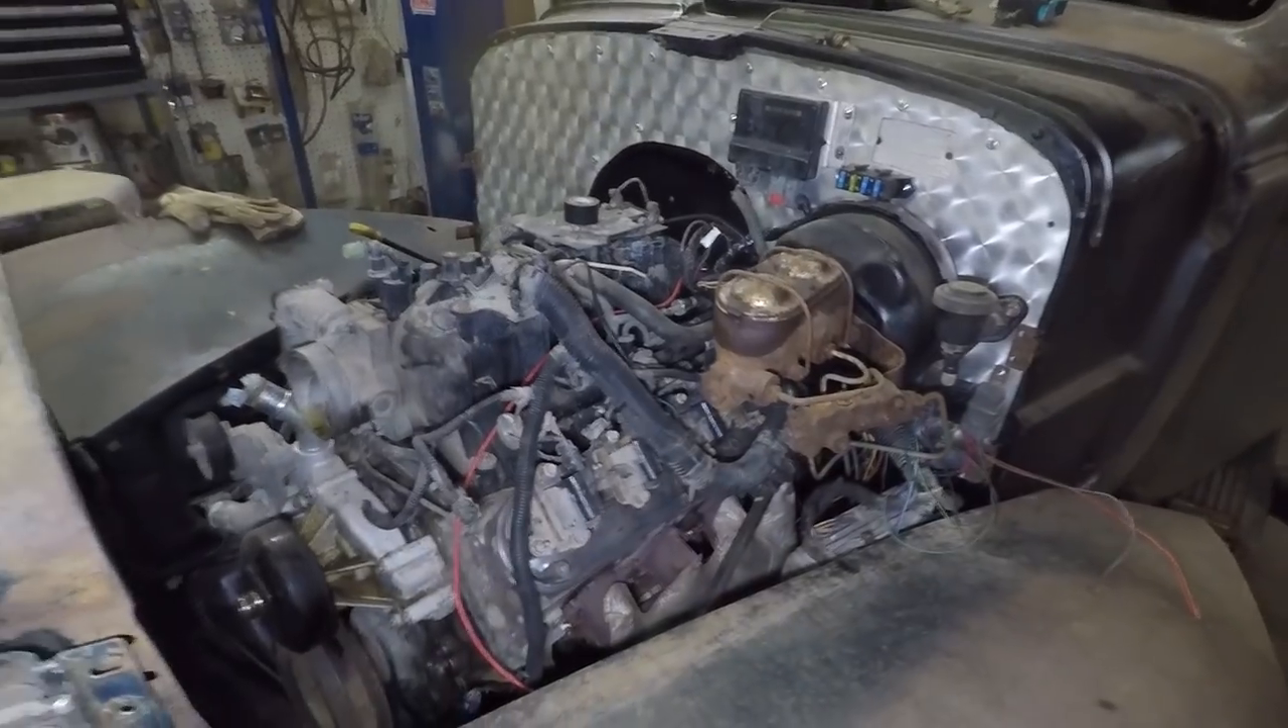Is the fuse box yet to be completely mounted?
No.